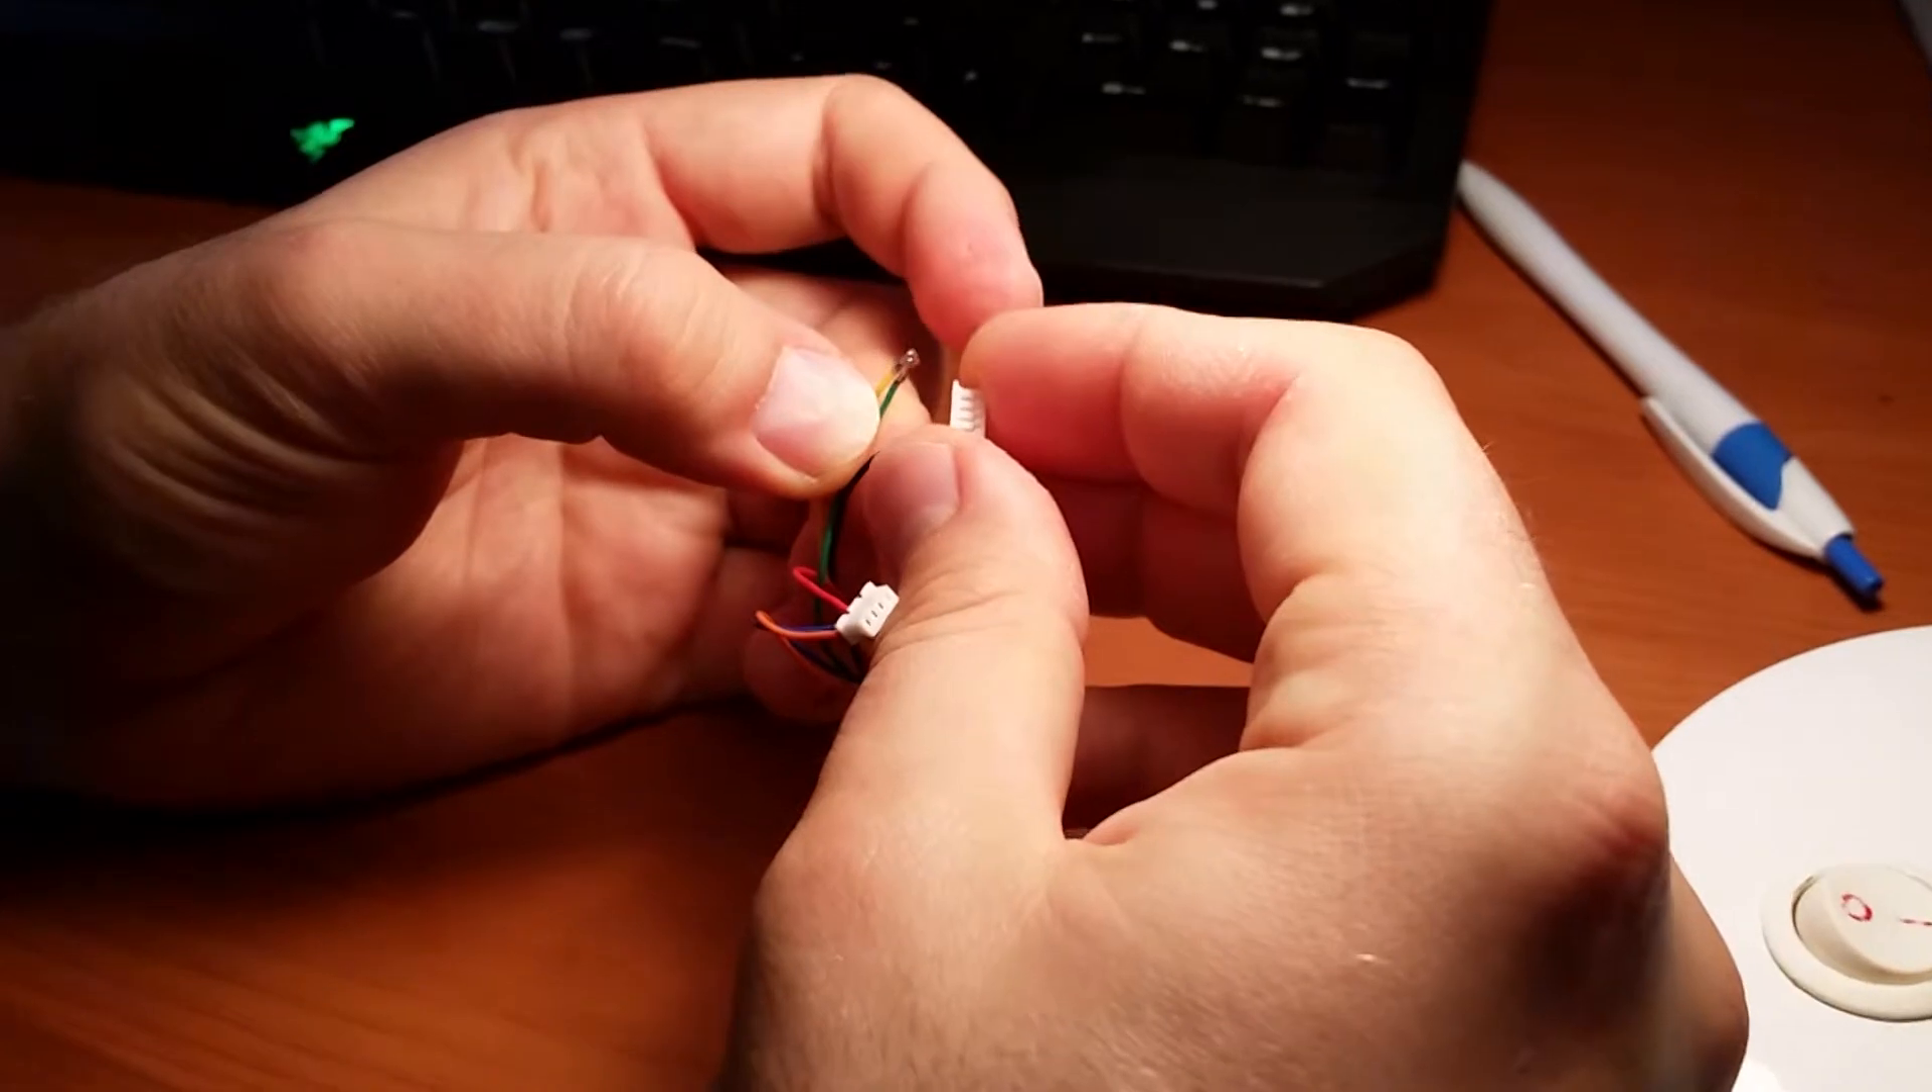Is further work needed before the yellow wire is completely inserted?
Yes.